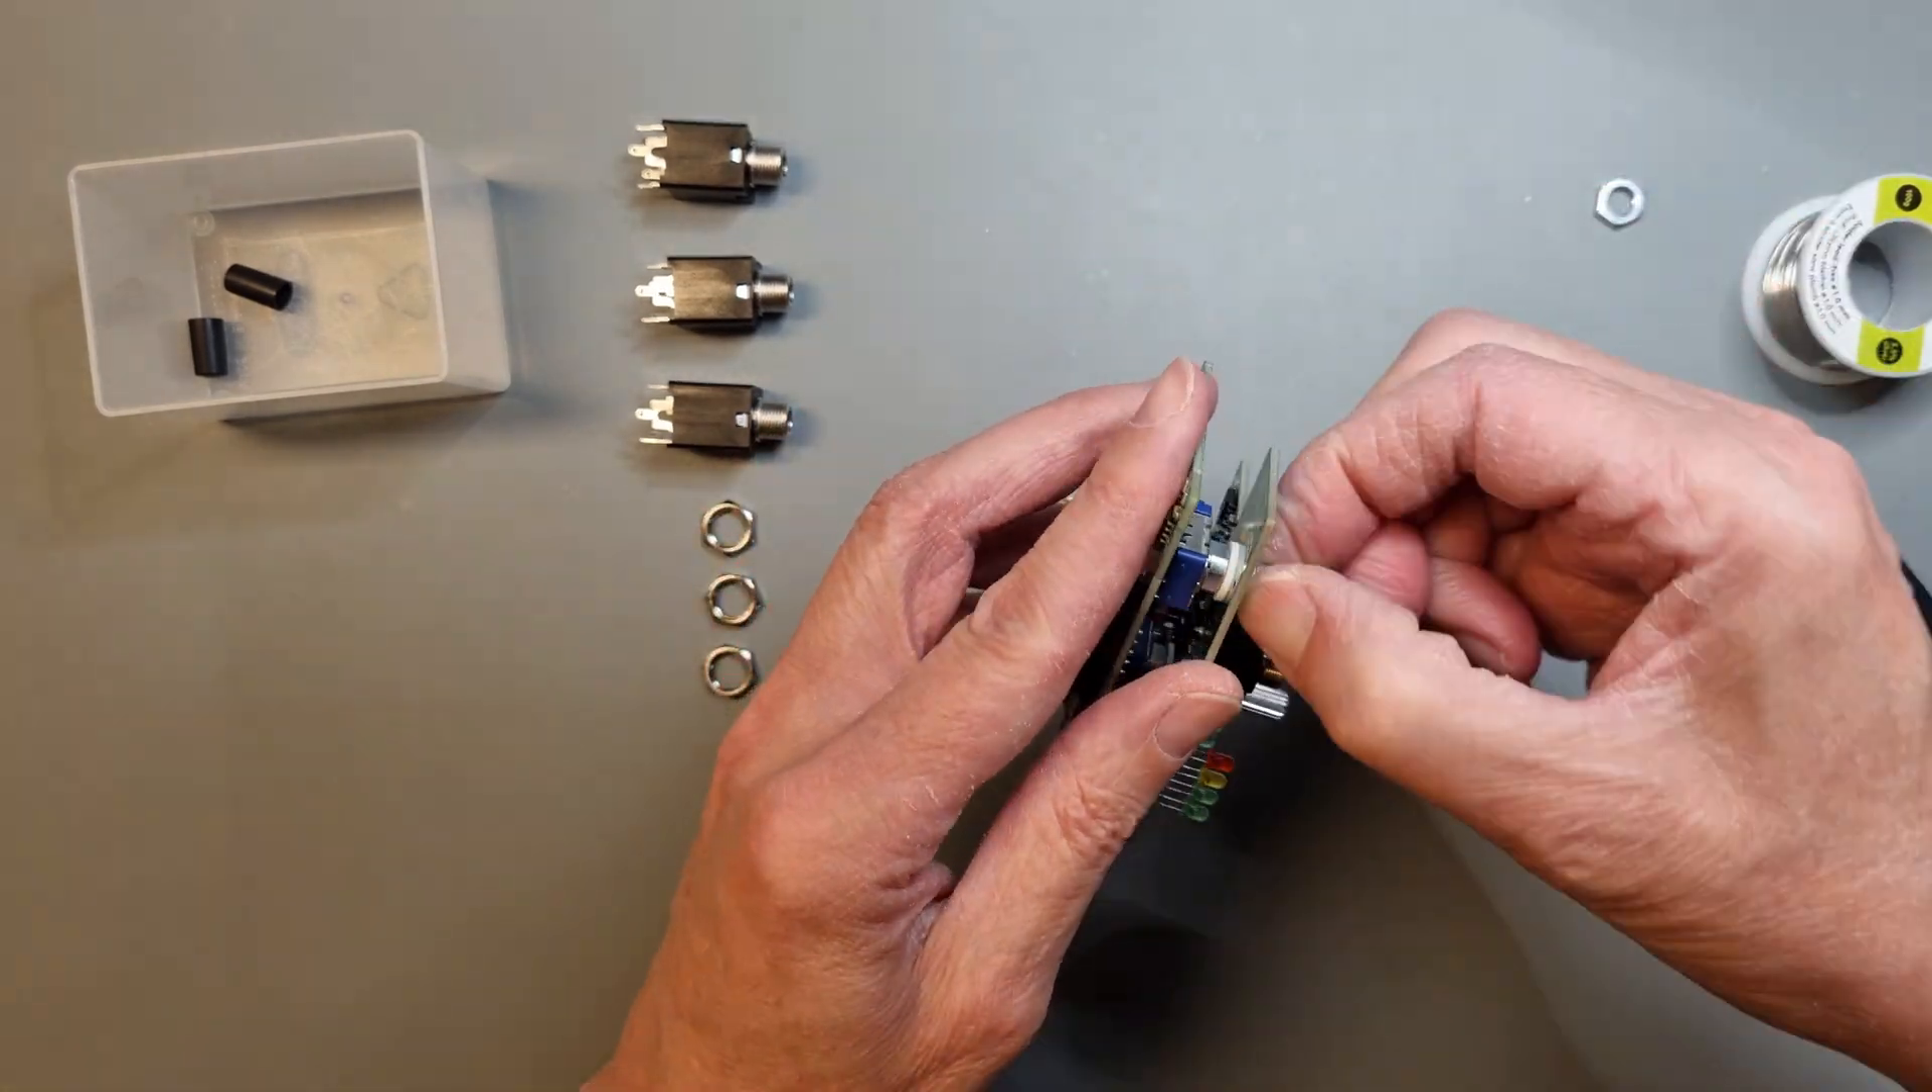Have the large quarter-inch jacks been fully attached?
No.